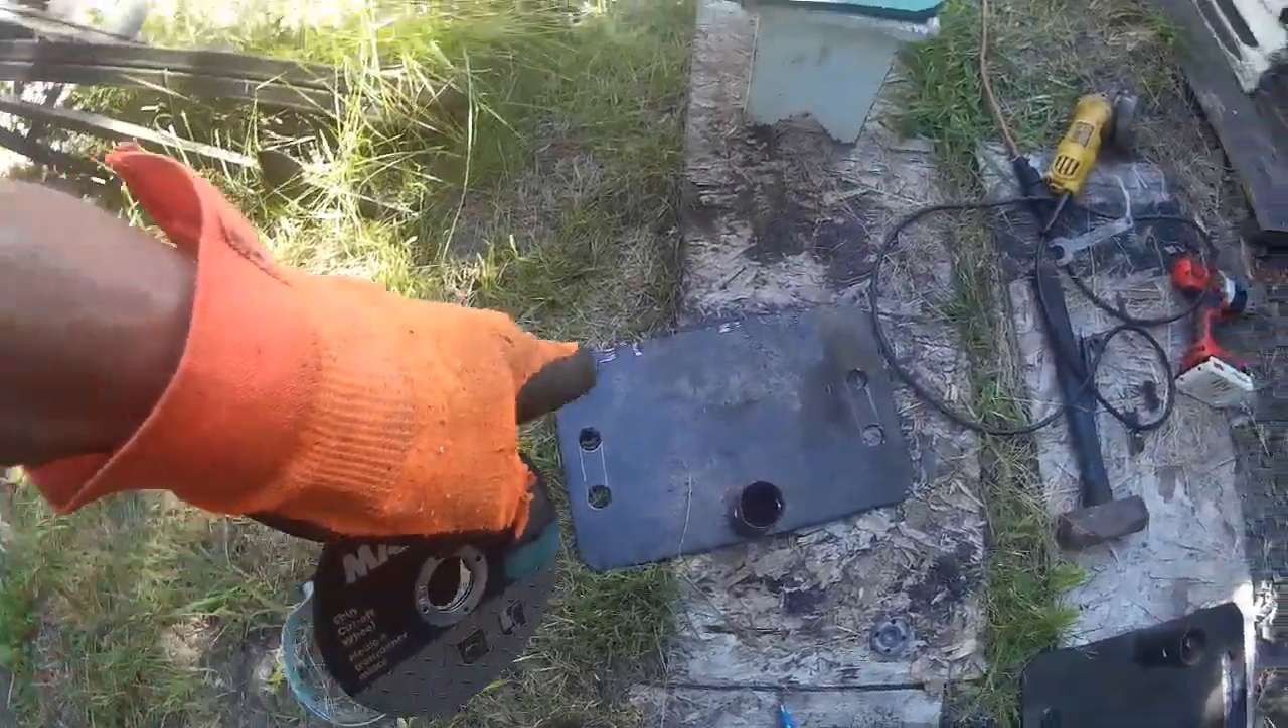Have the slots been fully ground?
No.